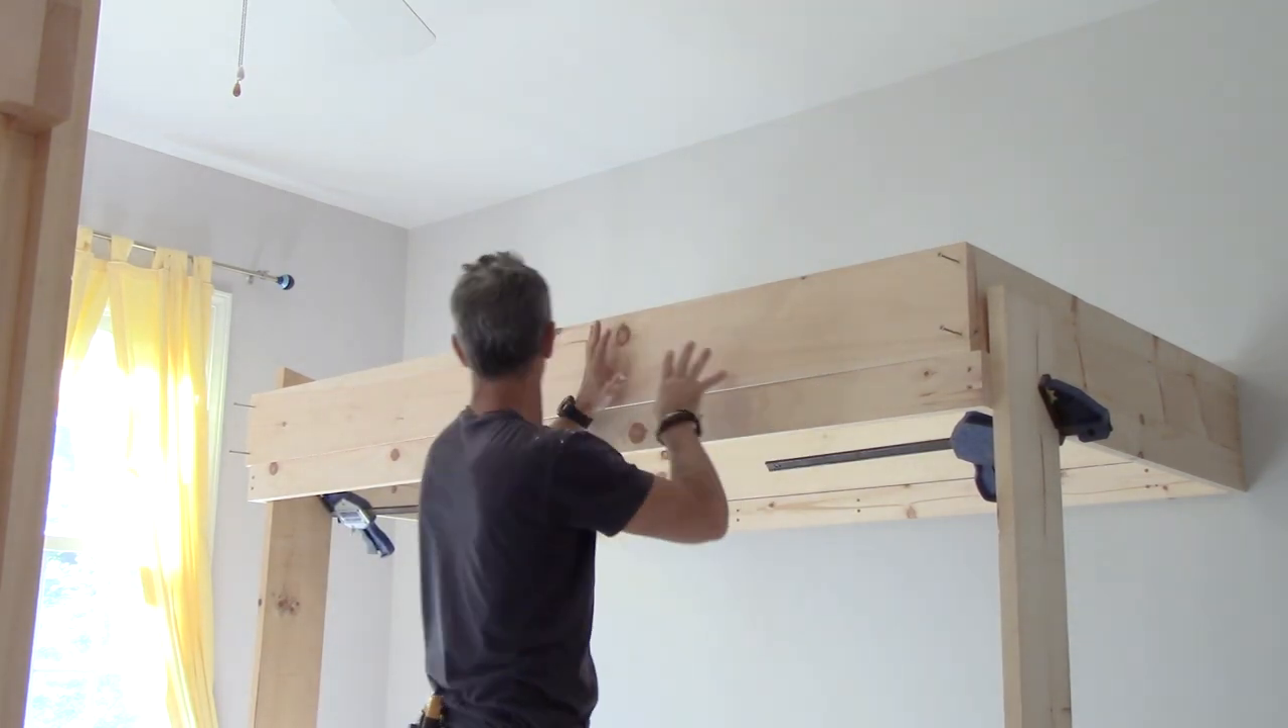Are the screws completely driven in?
No.